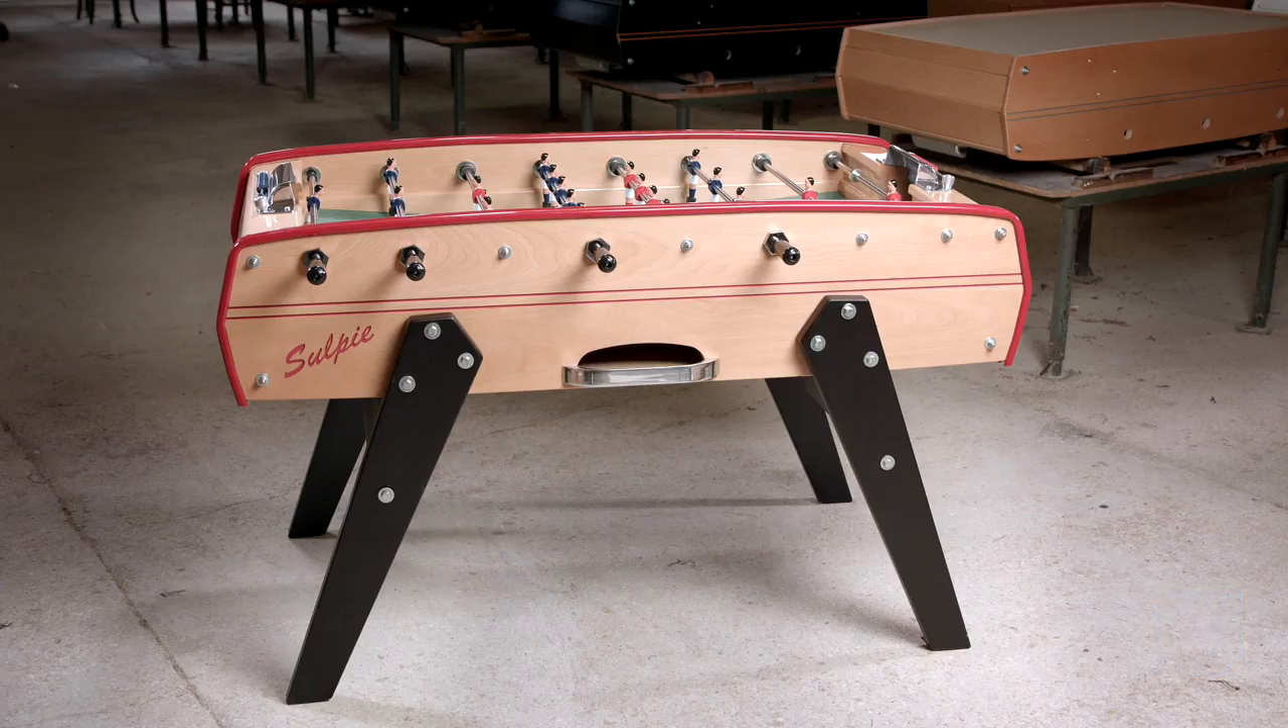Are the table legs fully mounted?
Yes.